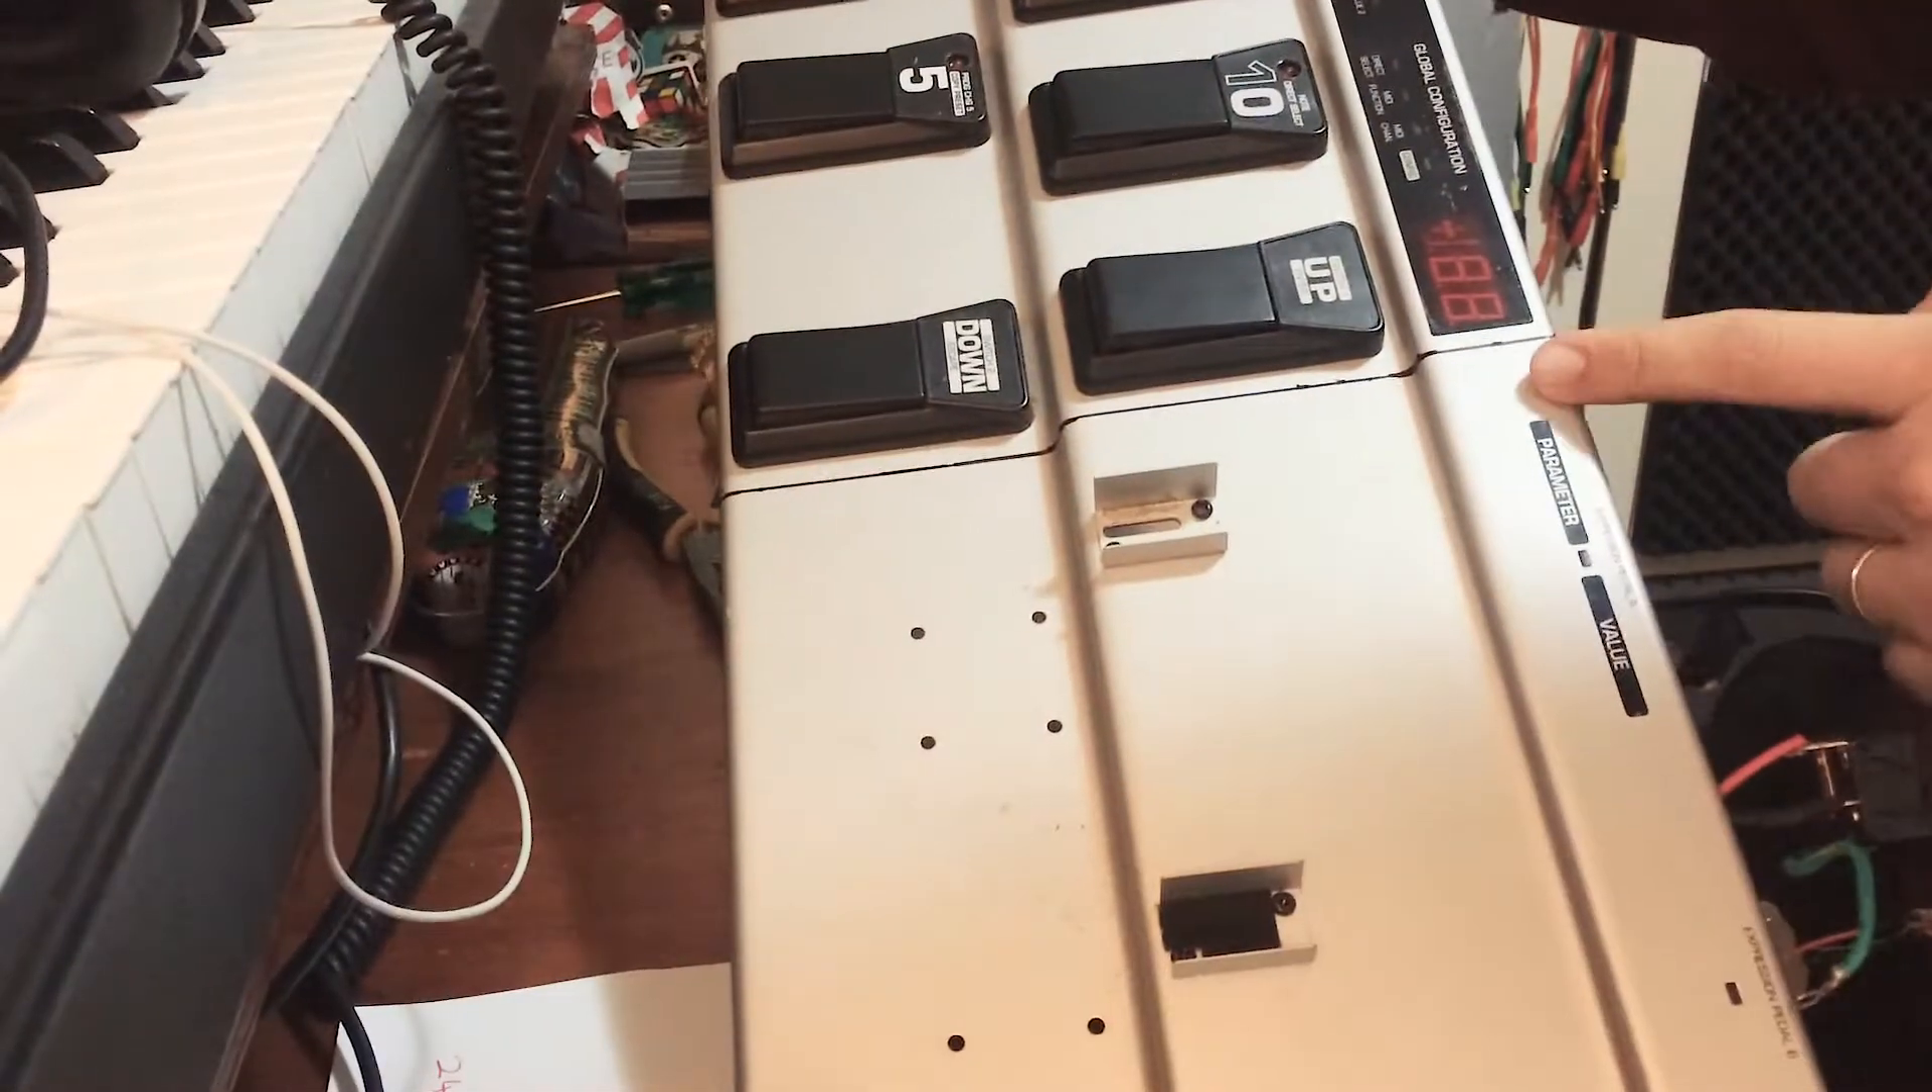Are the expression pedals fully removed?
Yes.